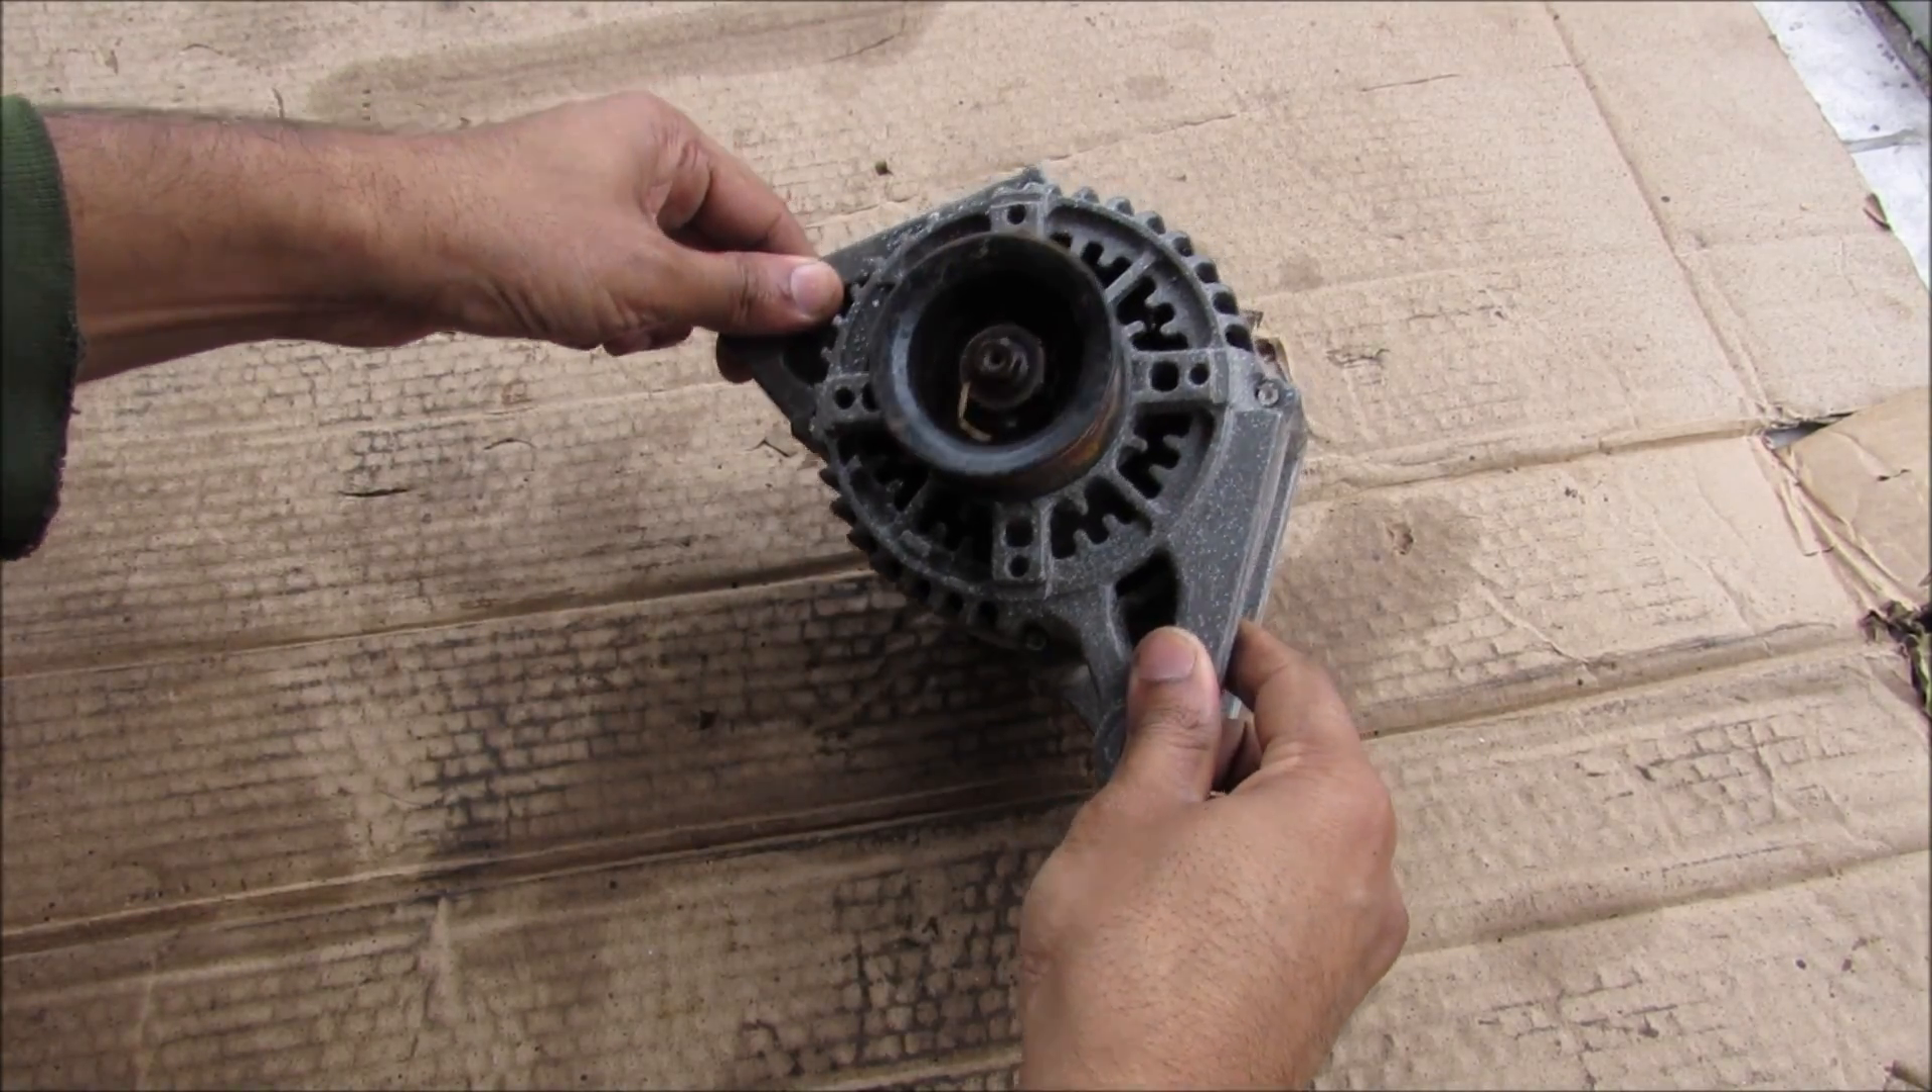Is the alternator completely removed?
Yes.